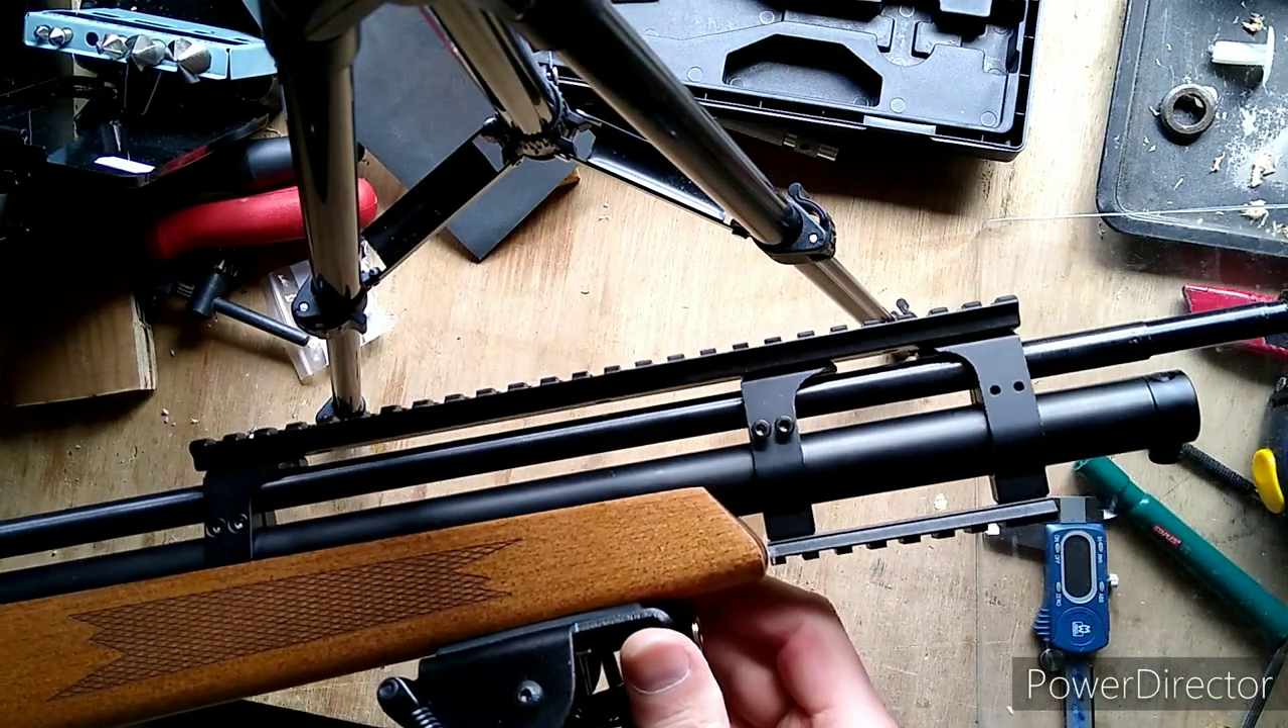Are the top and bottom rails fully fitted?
Yes.